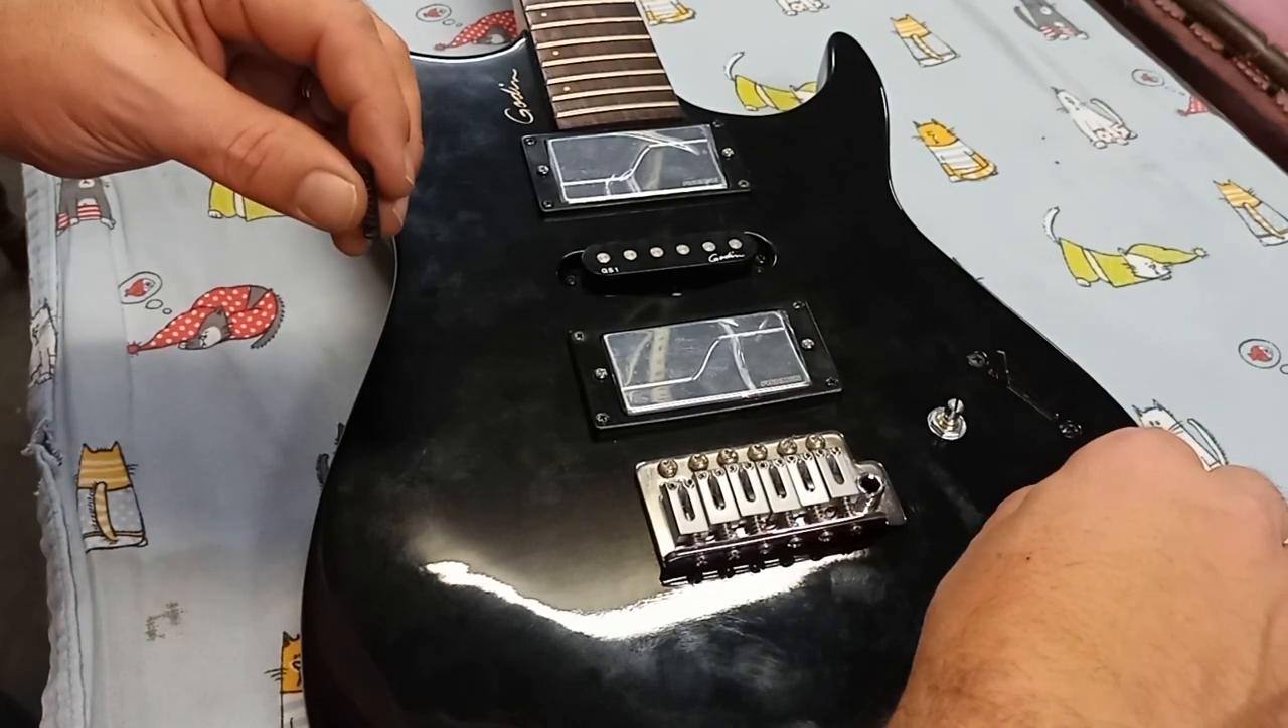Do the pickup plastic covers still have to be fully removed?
Yes.